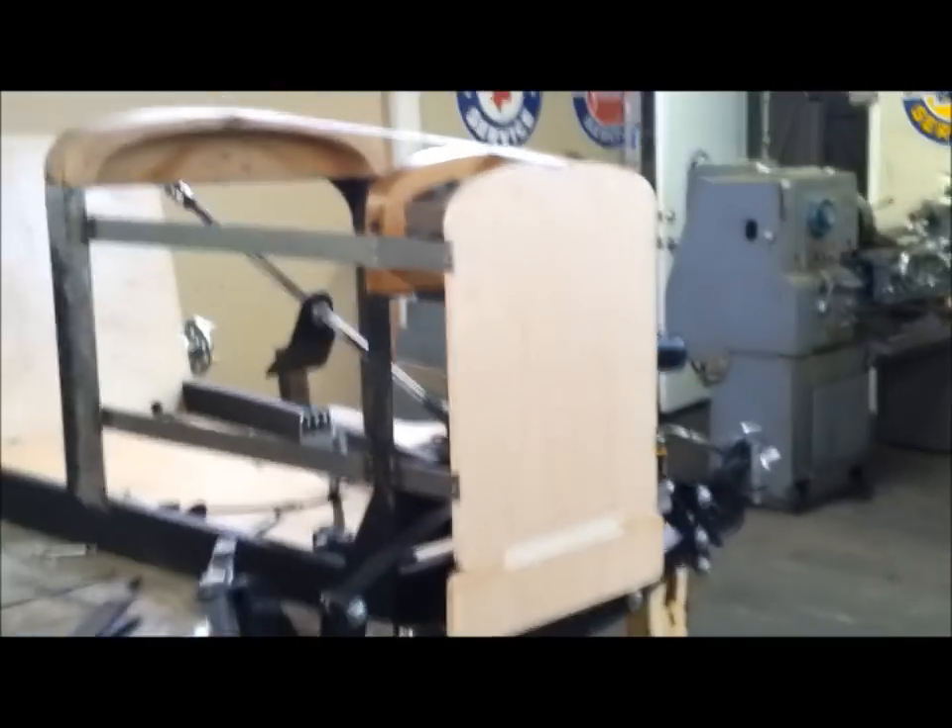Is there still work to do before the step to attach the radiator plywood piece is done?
No.